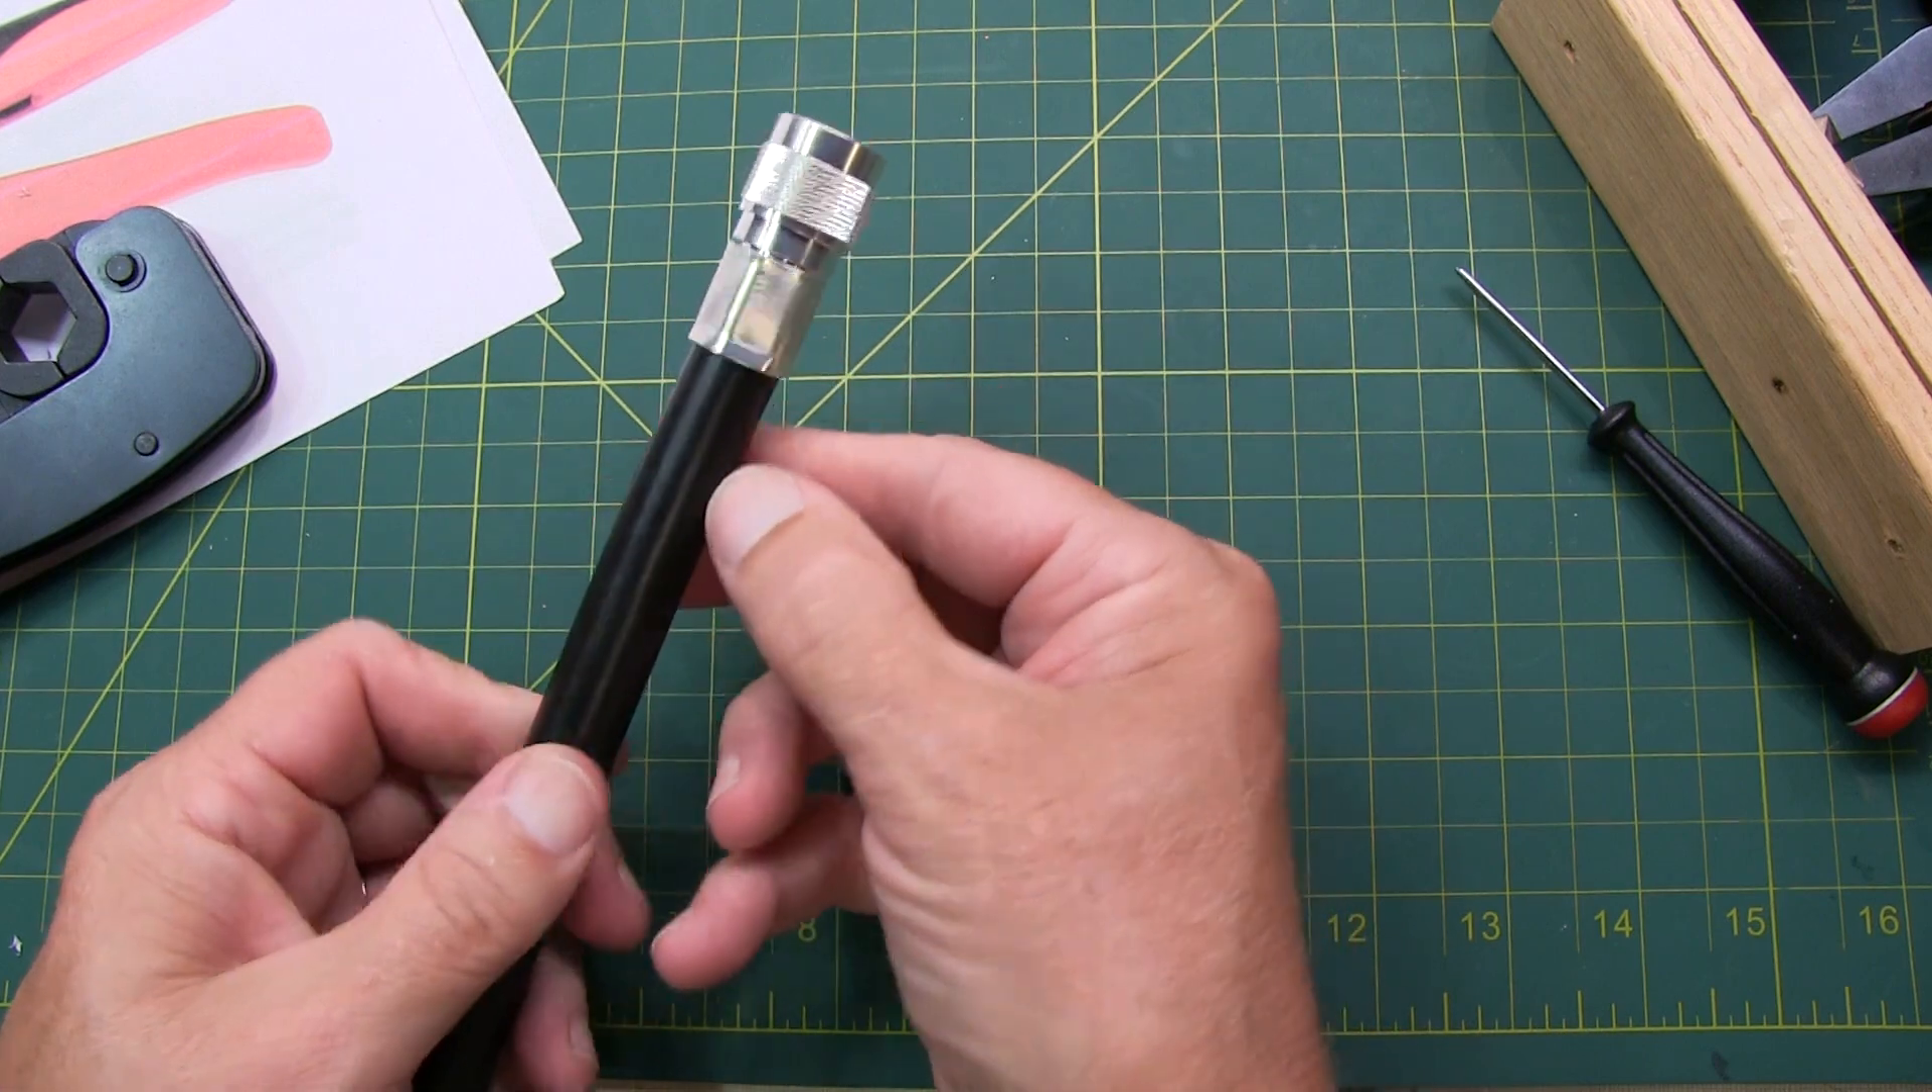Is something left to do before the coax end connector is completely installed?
No.